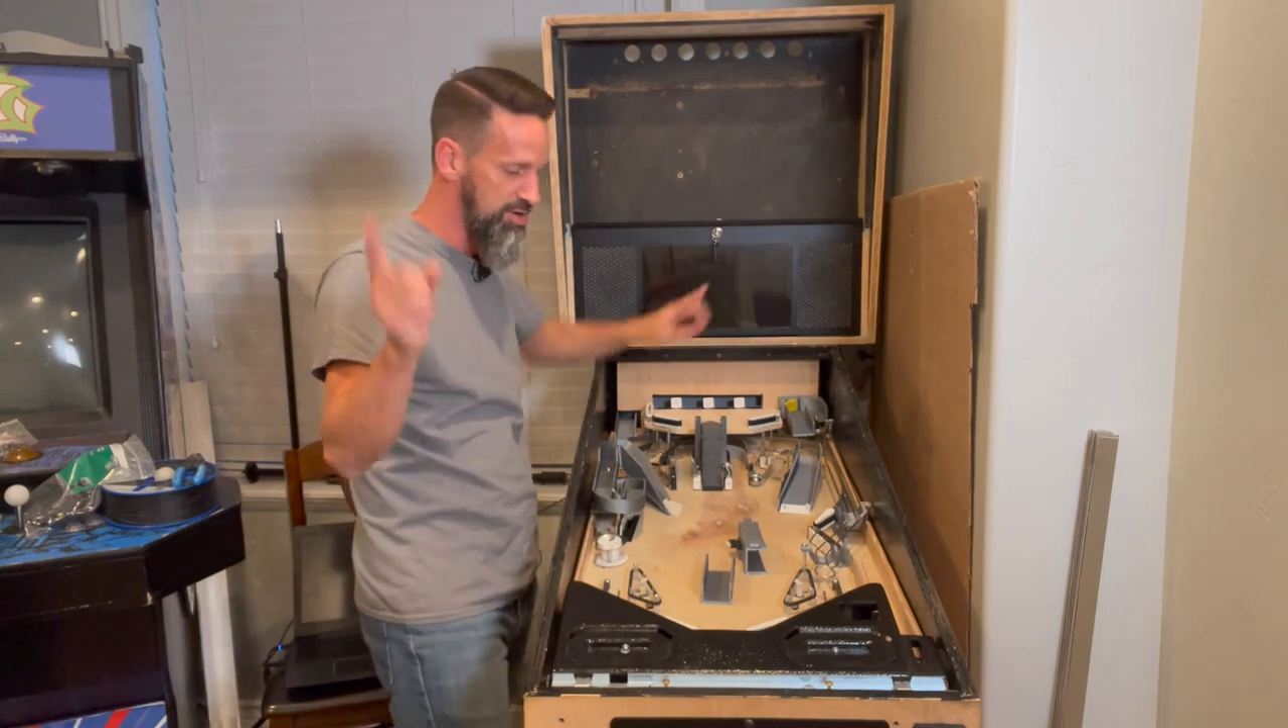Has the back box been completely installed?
Yes.